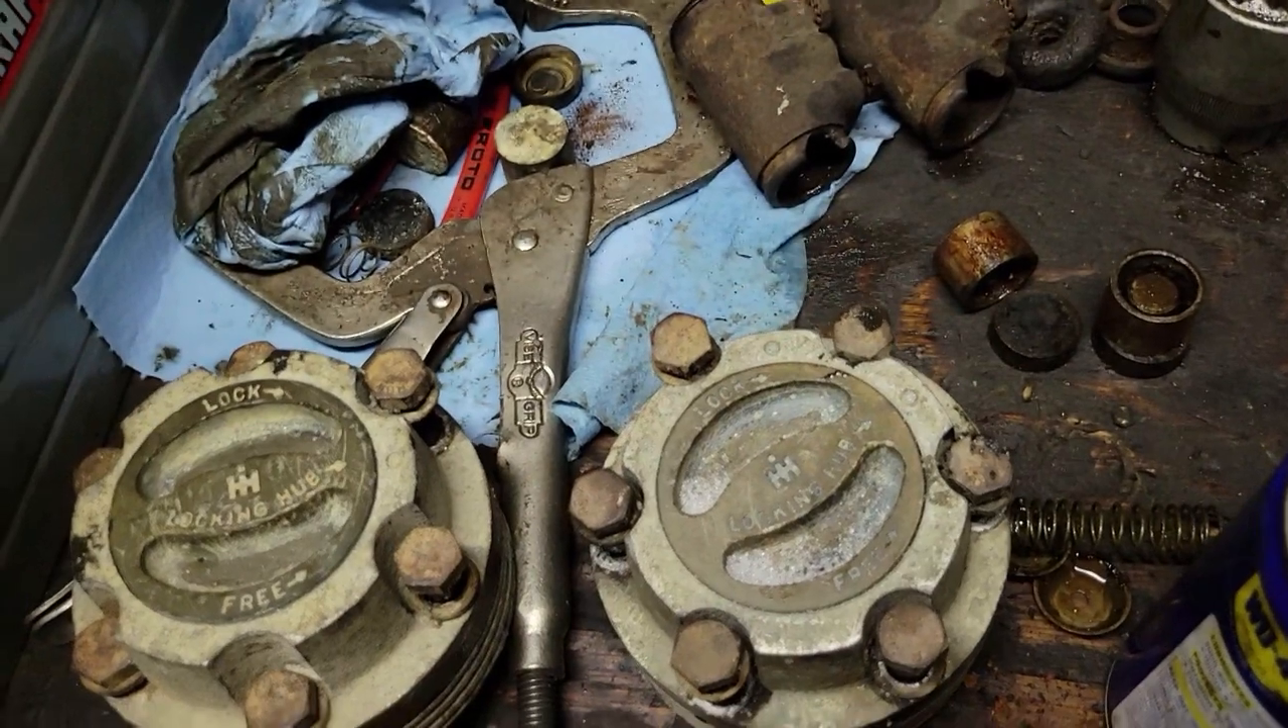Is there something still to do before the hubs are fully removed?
No.